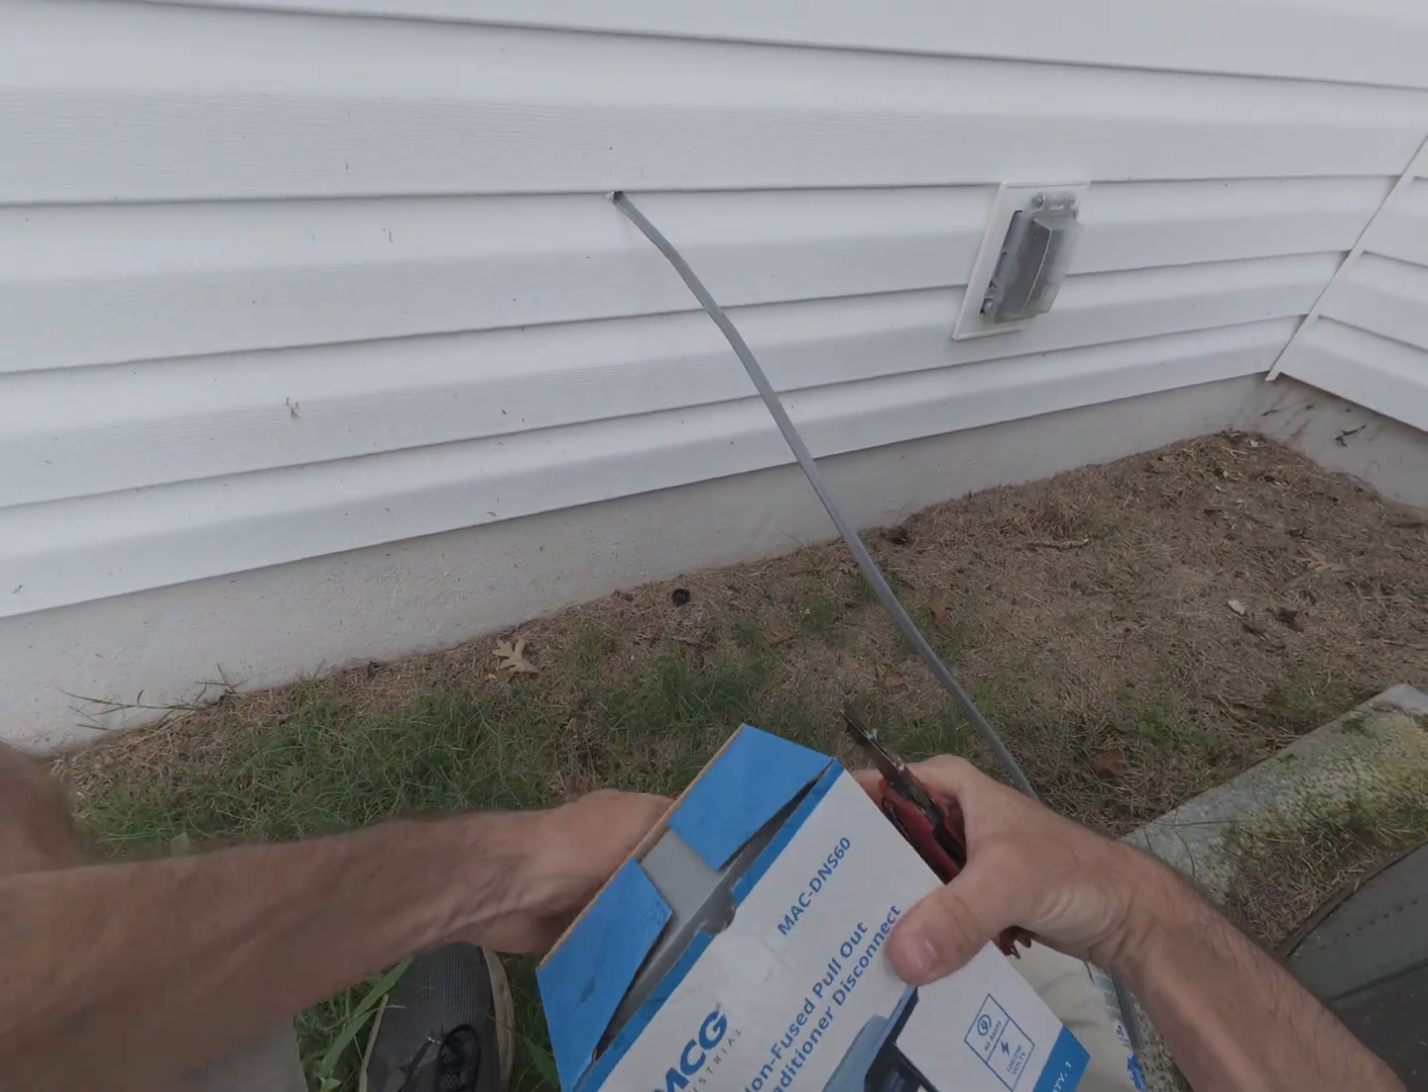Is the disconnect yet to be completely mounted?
Yes.